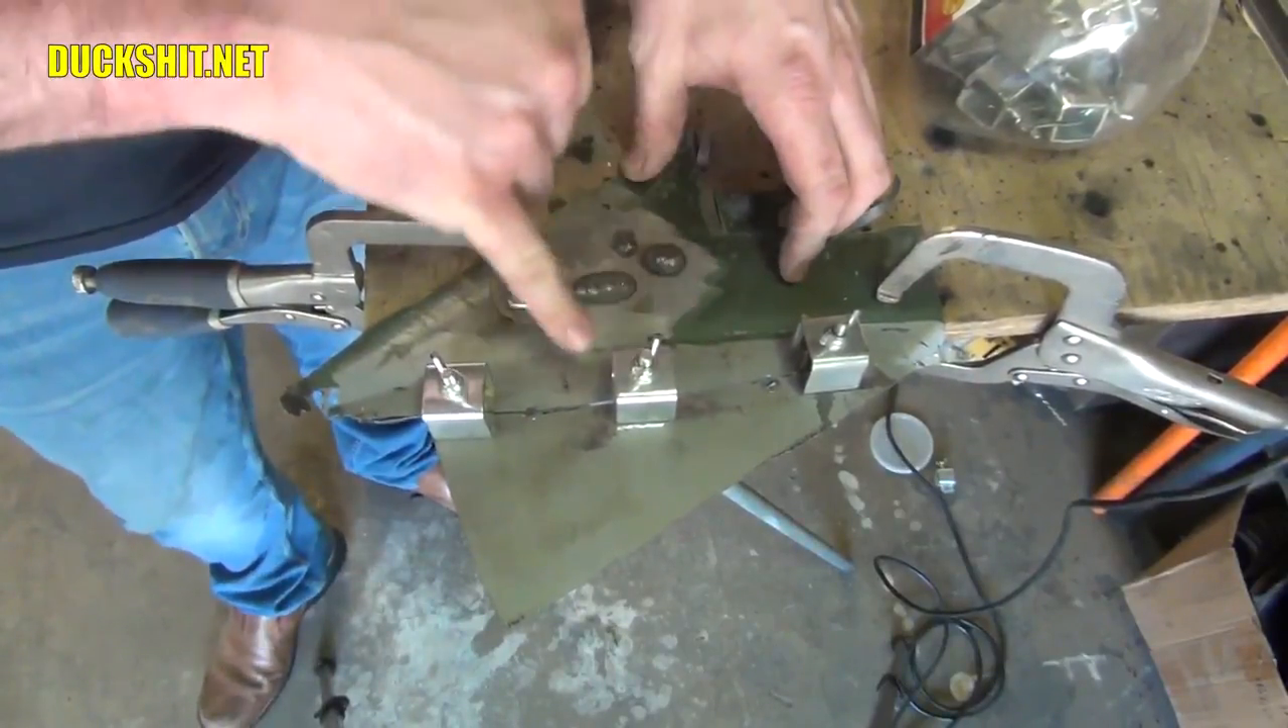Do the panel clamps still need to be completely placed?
No.